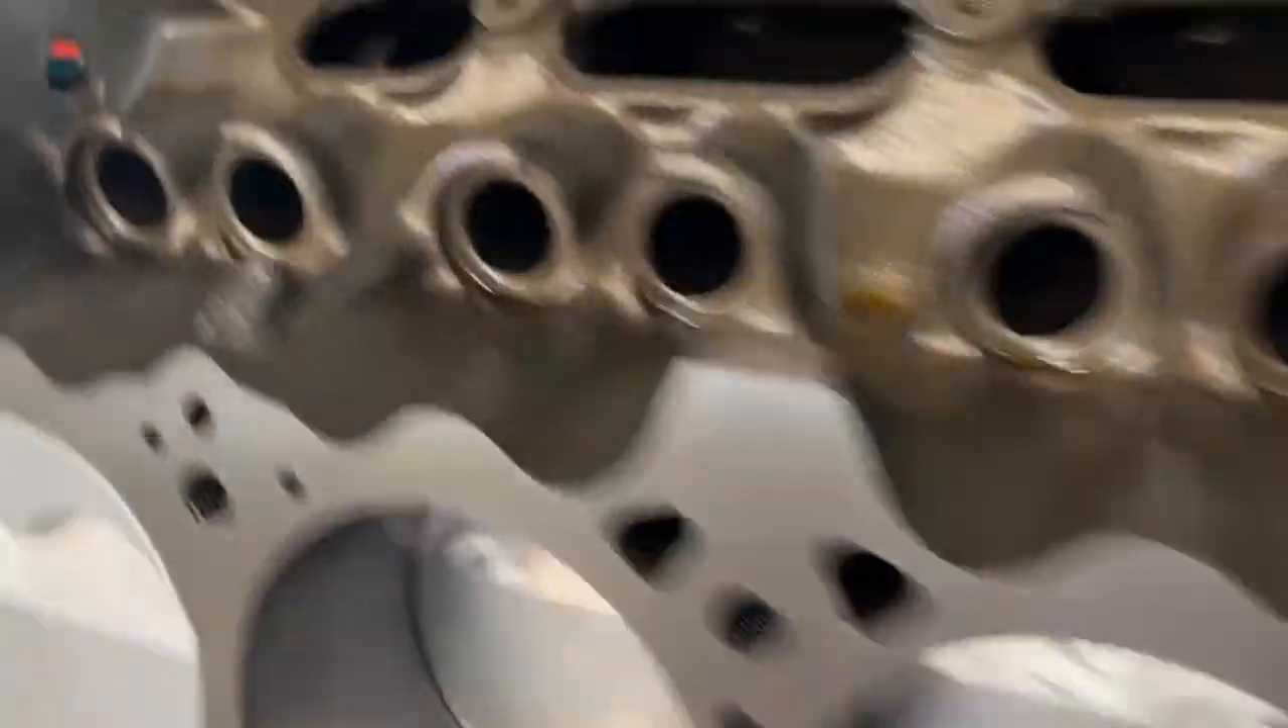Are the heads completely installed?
No.